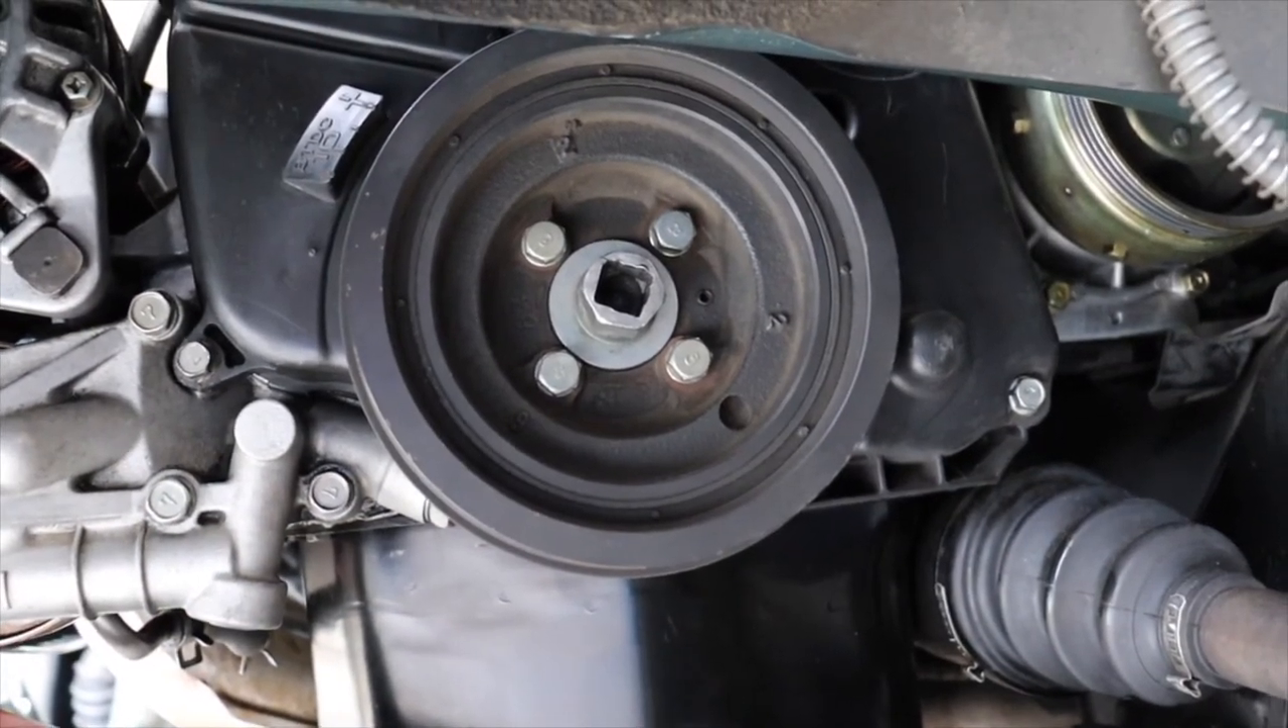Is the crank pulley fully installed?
Yes.